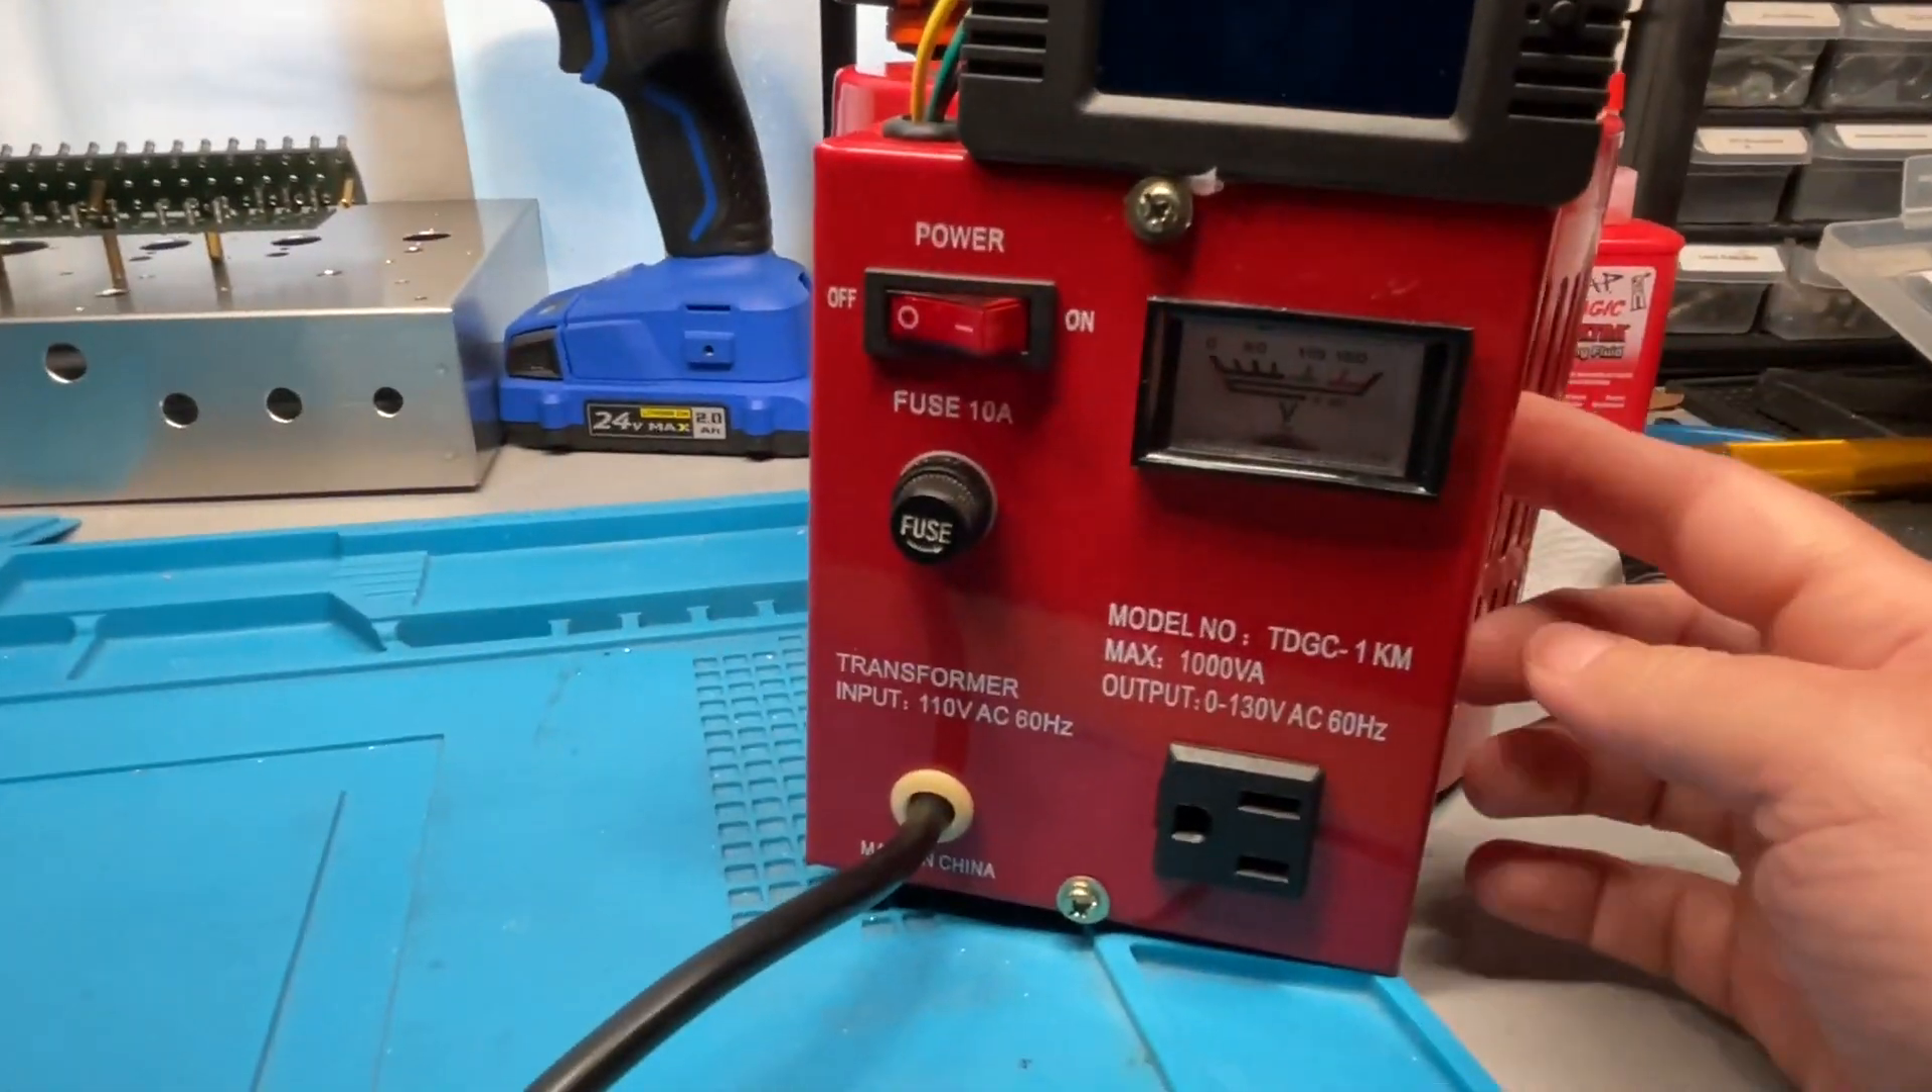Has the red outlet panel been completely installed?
Yes.